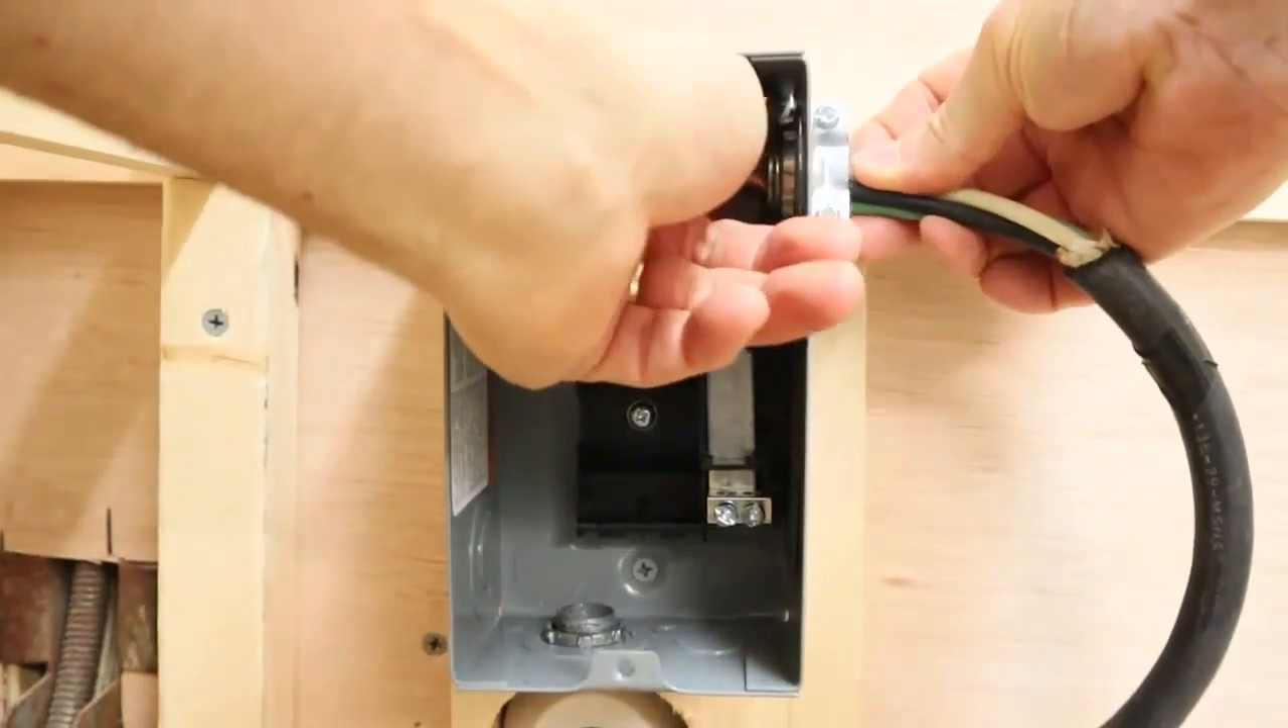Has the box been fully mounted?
Yes.